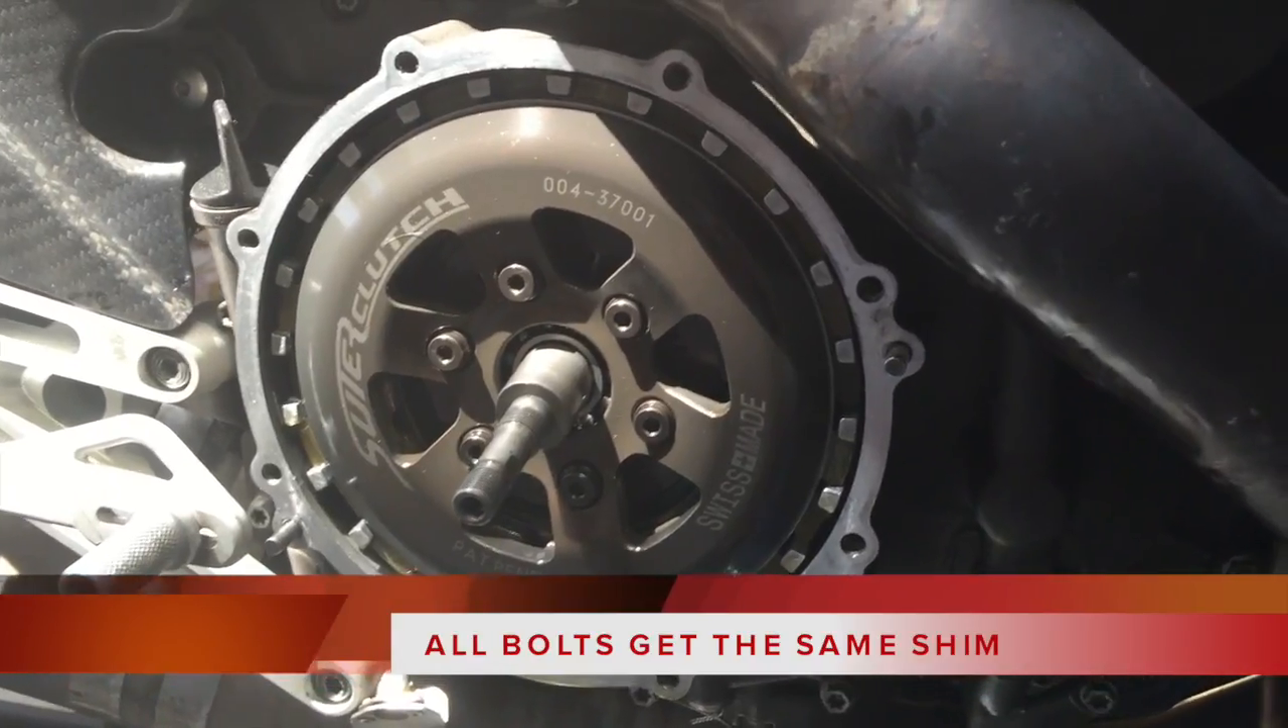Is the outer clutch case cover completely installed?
No.